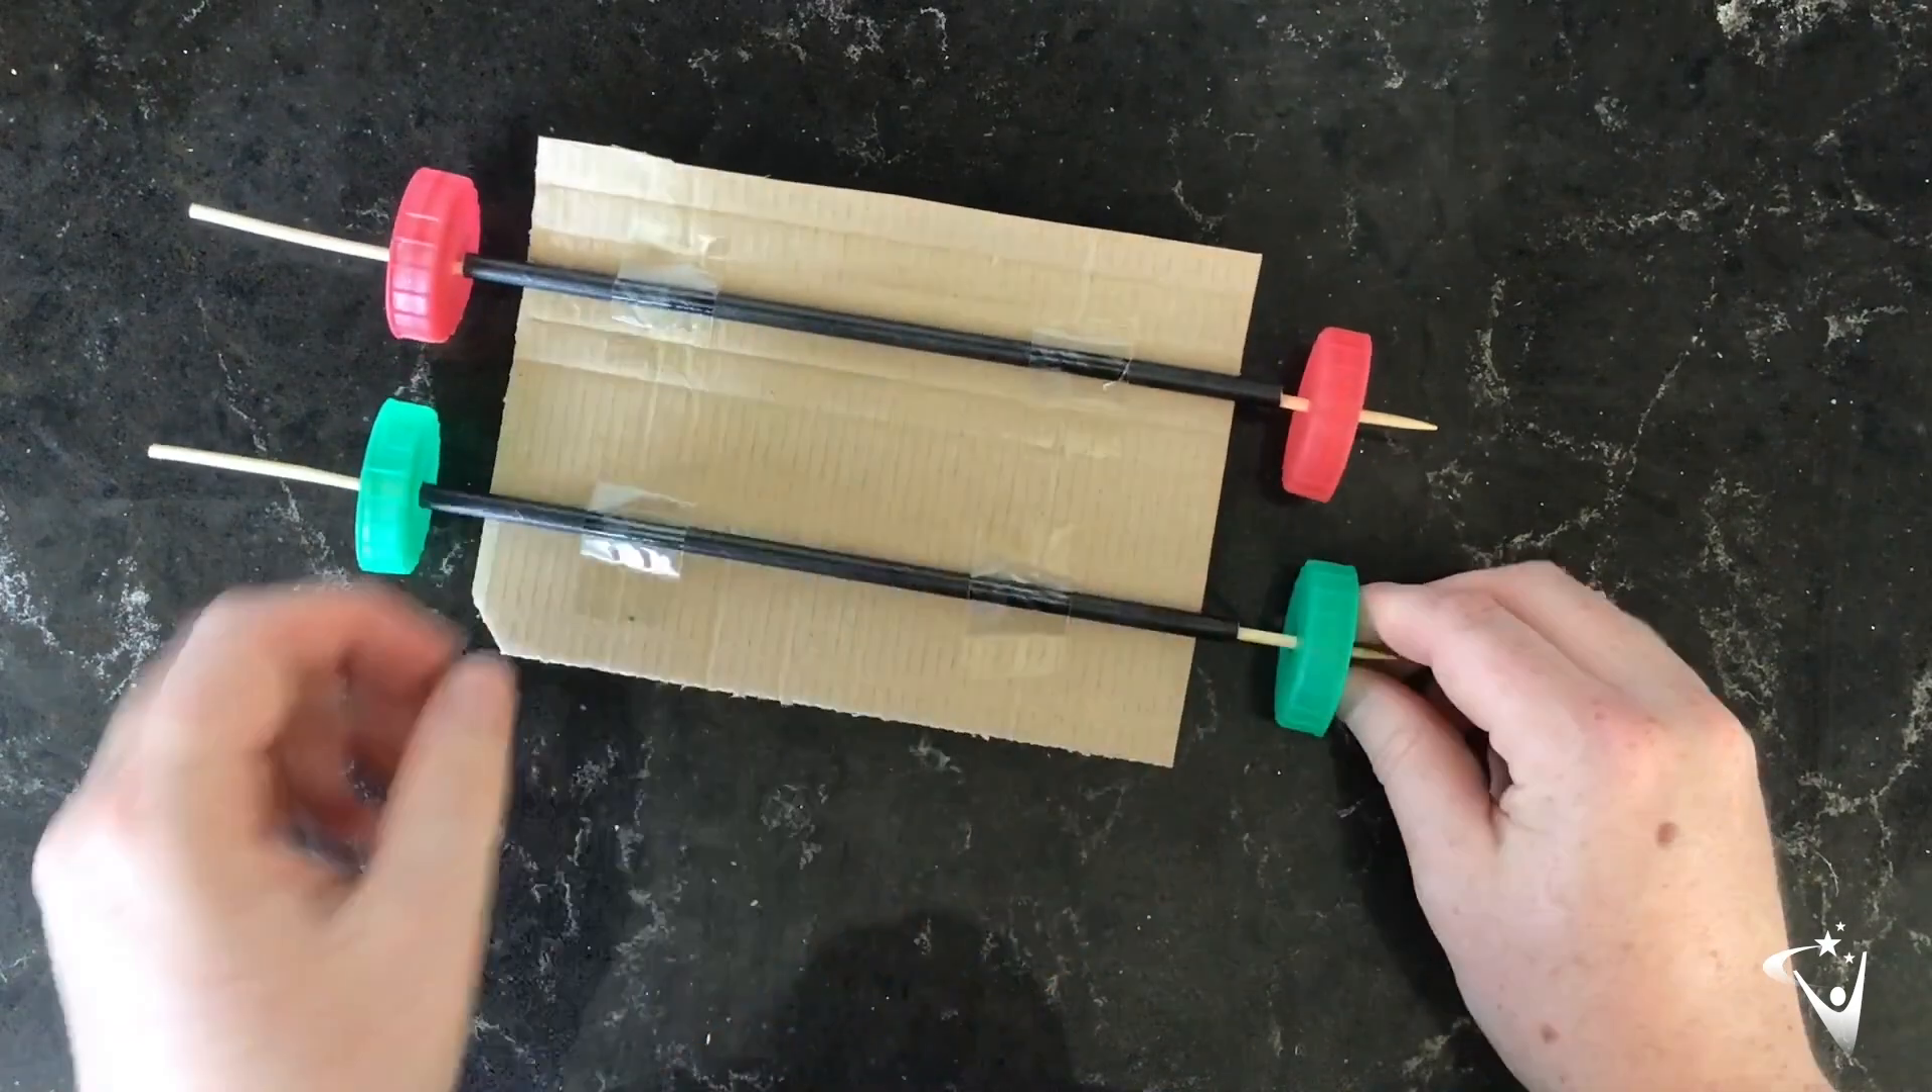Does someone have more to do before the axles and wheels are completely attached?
No.